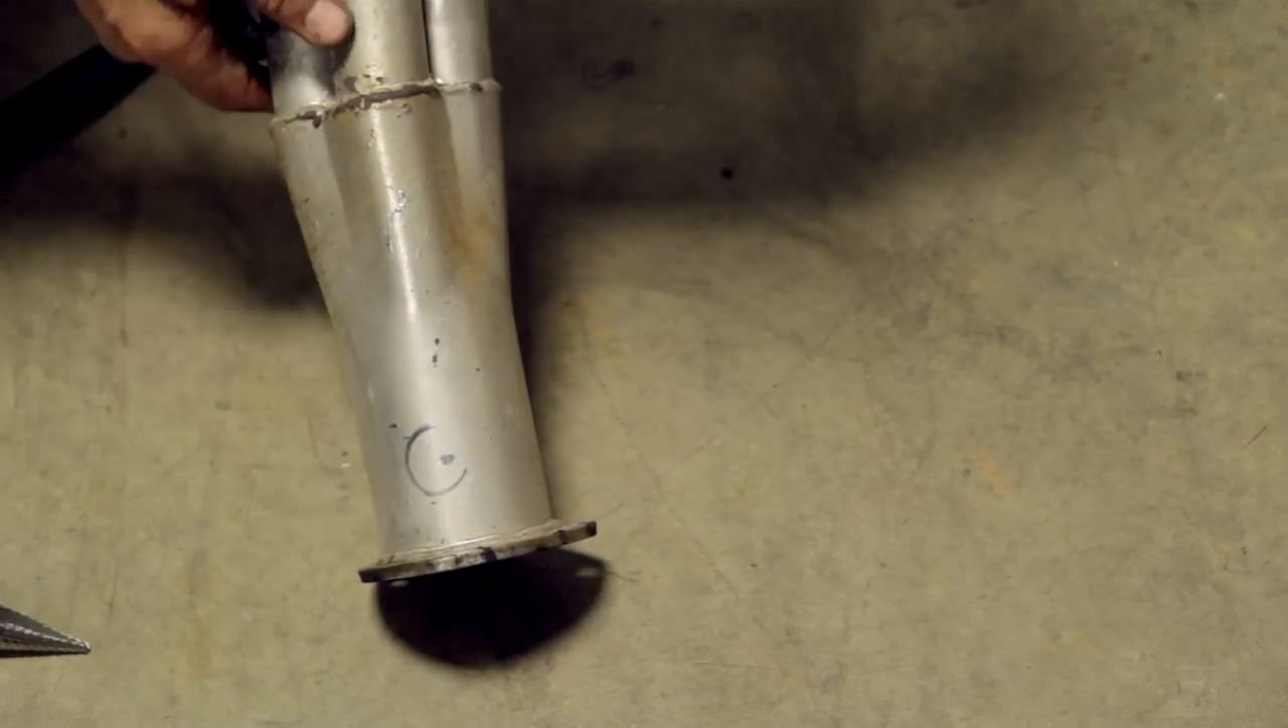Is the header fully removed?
Yes.